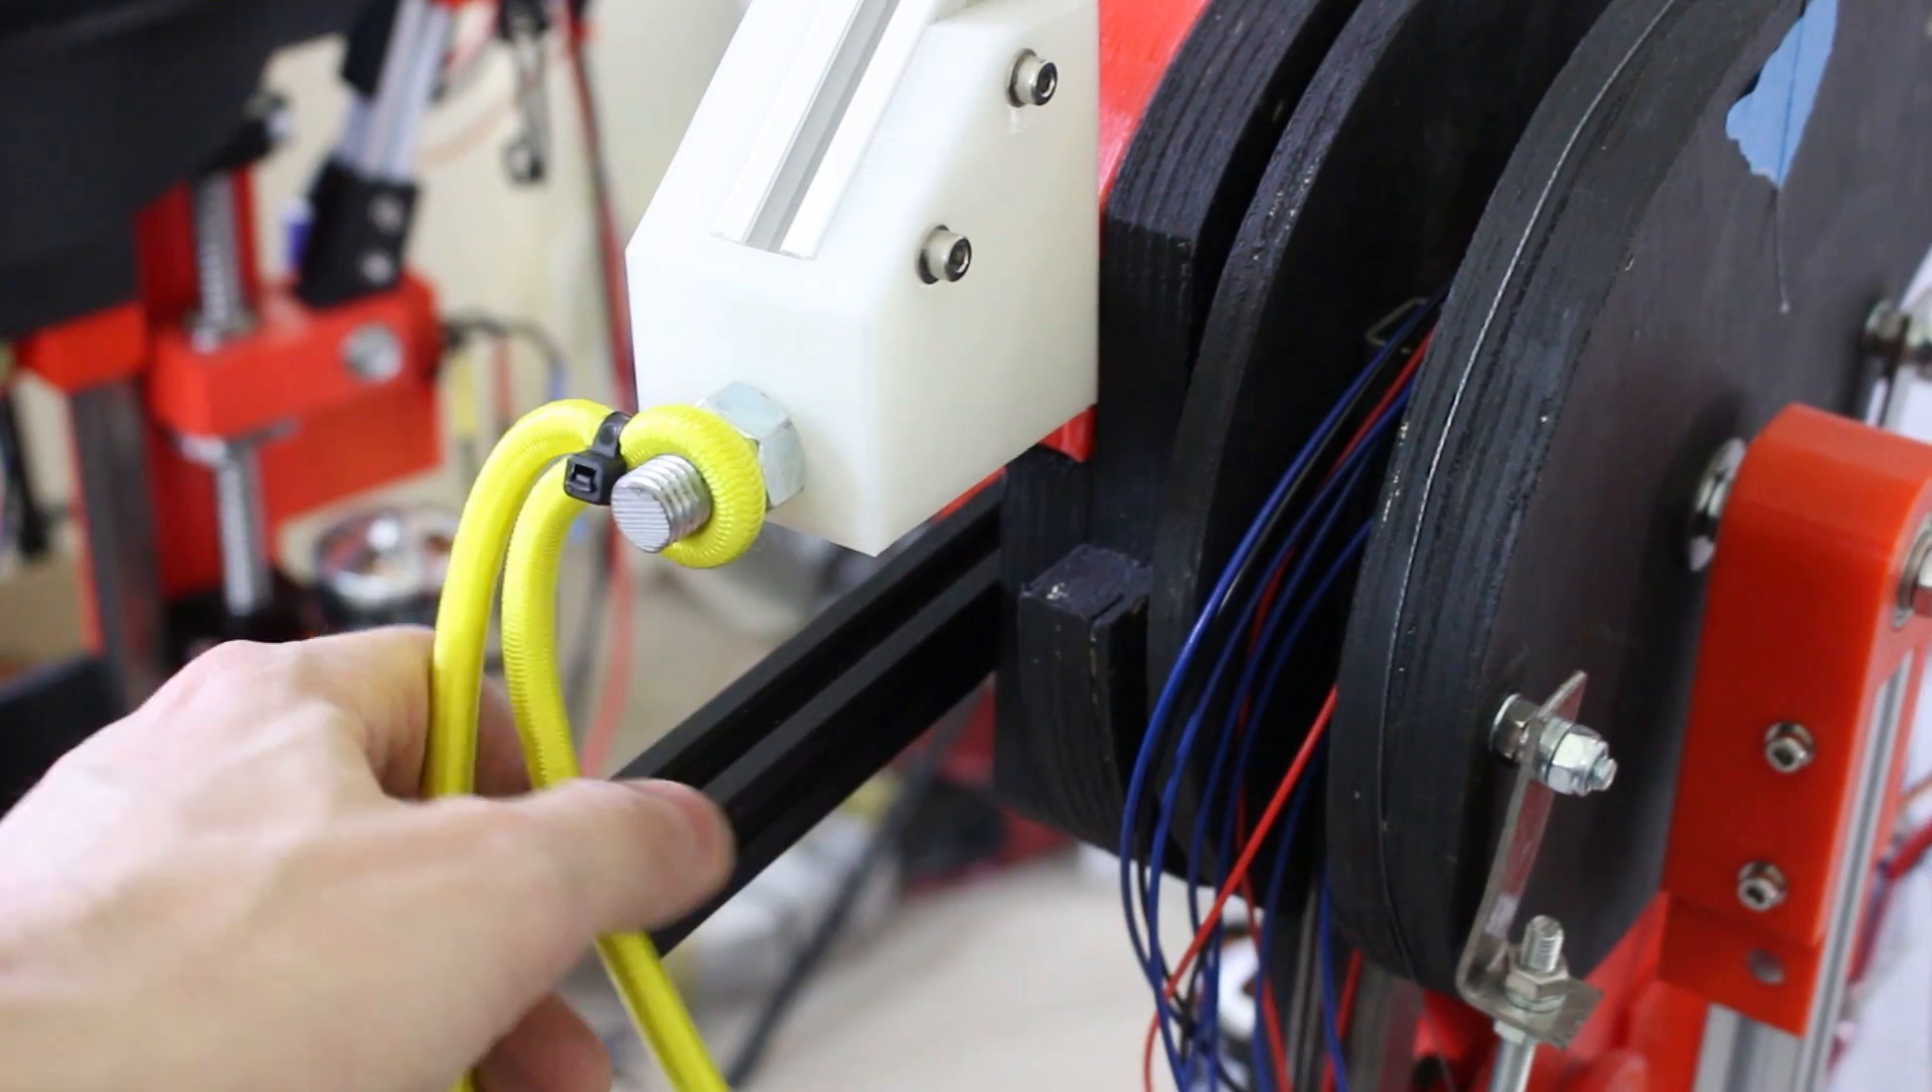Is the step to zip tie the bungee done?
Yes.